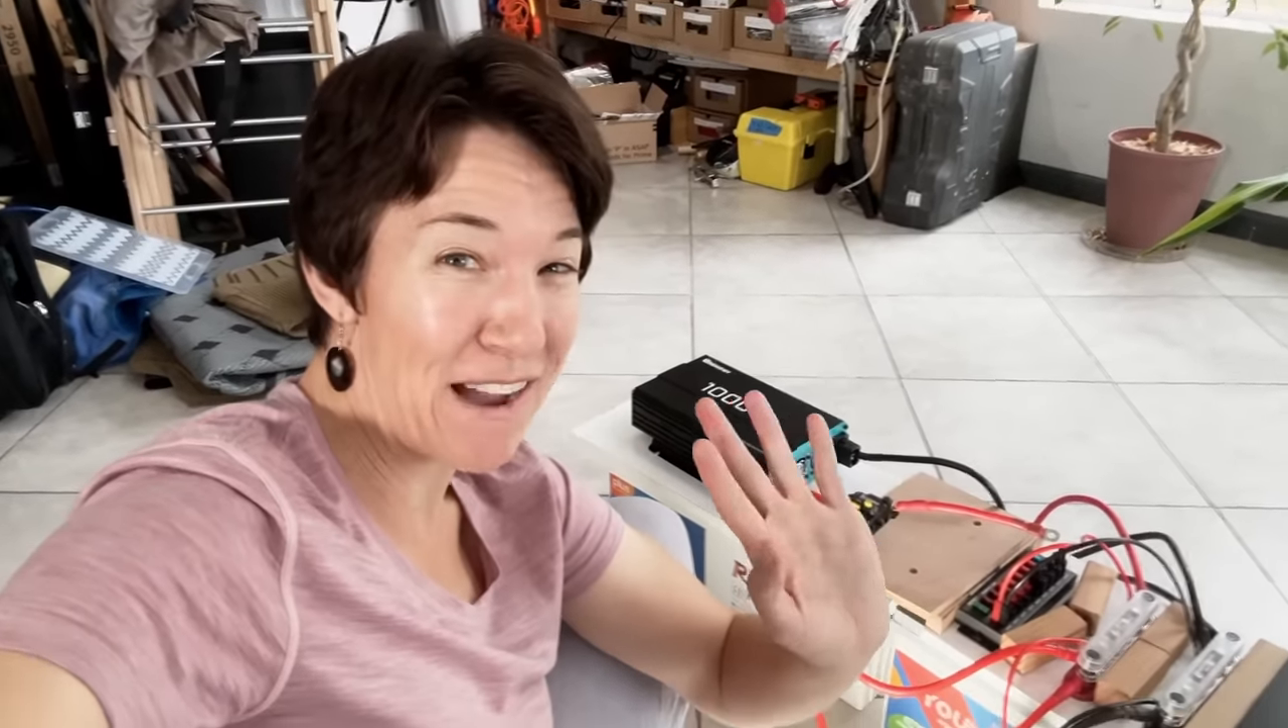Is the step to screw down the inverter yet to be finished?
Yes.